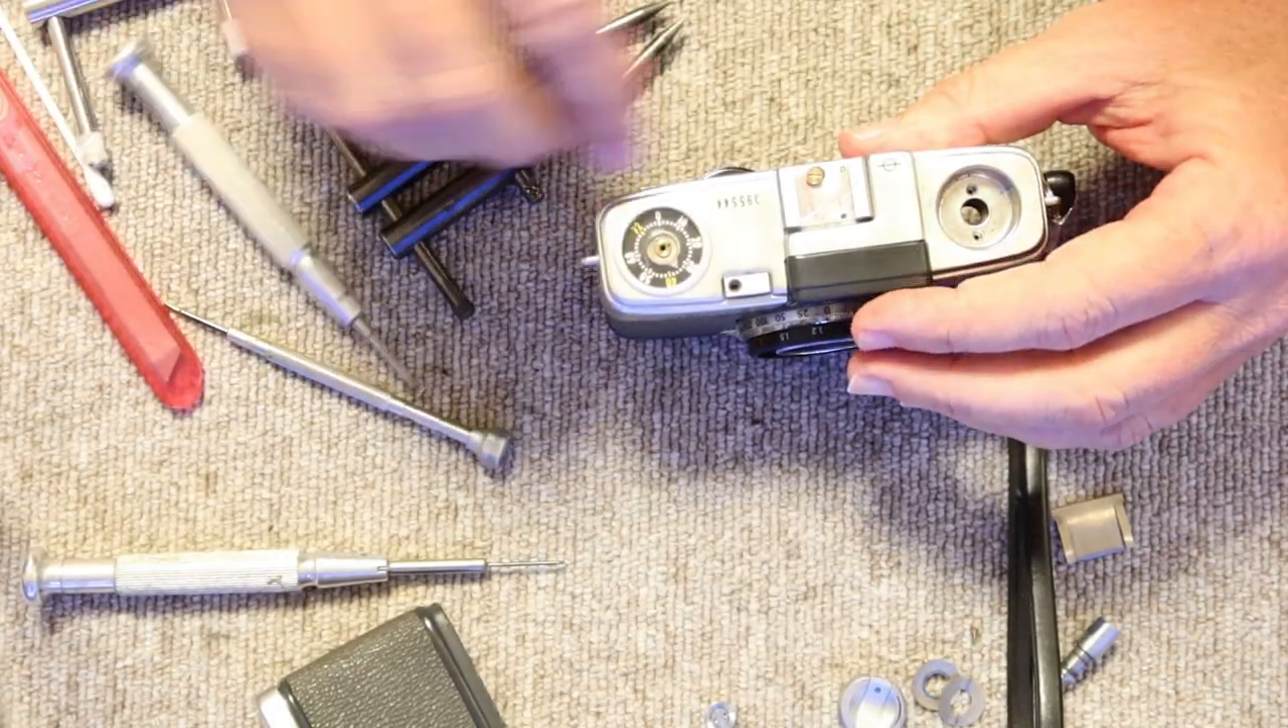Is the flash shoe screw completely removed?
No.